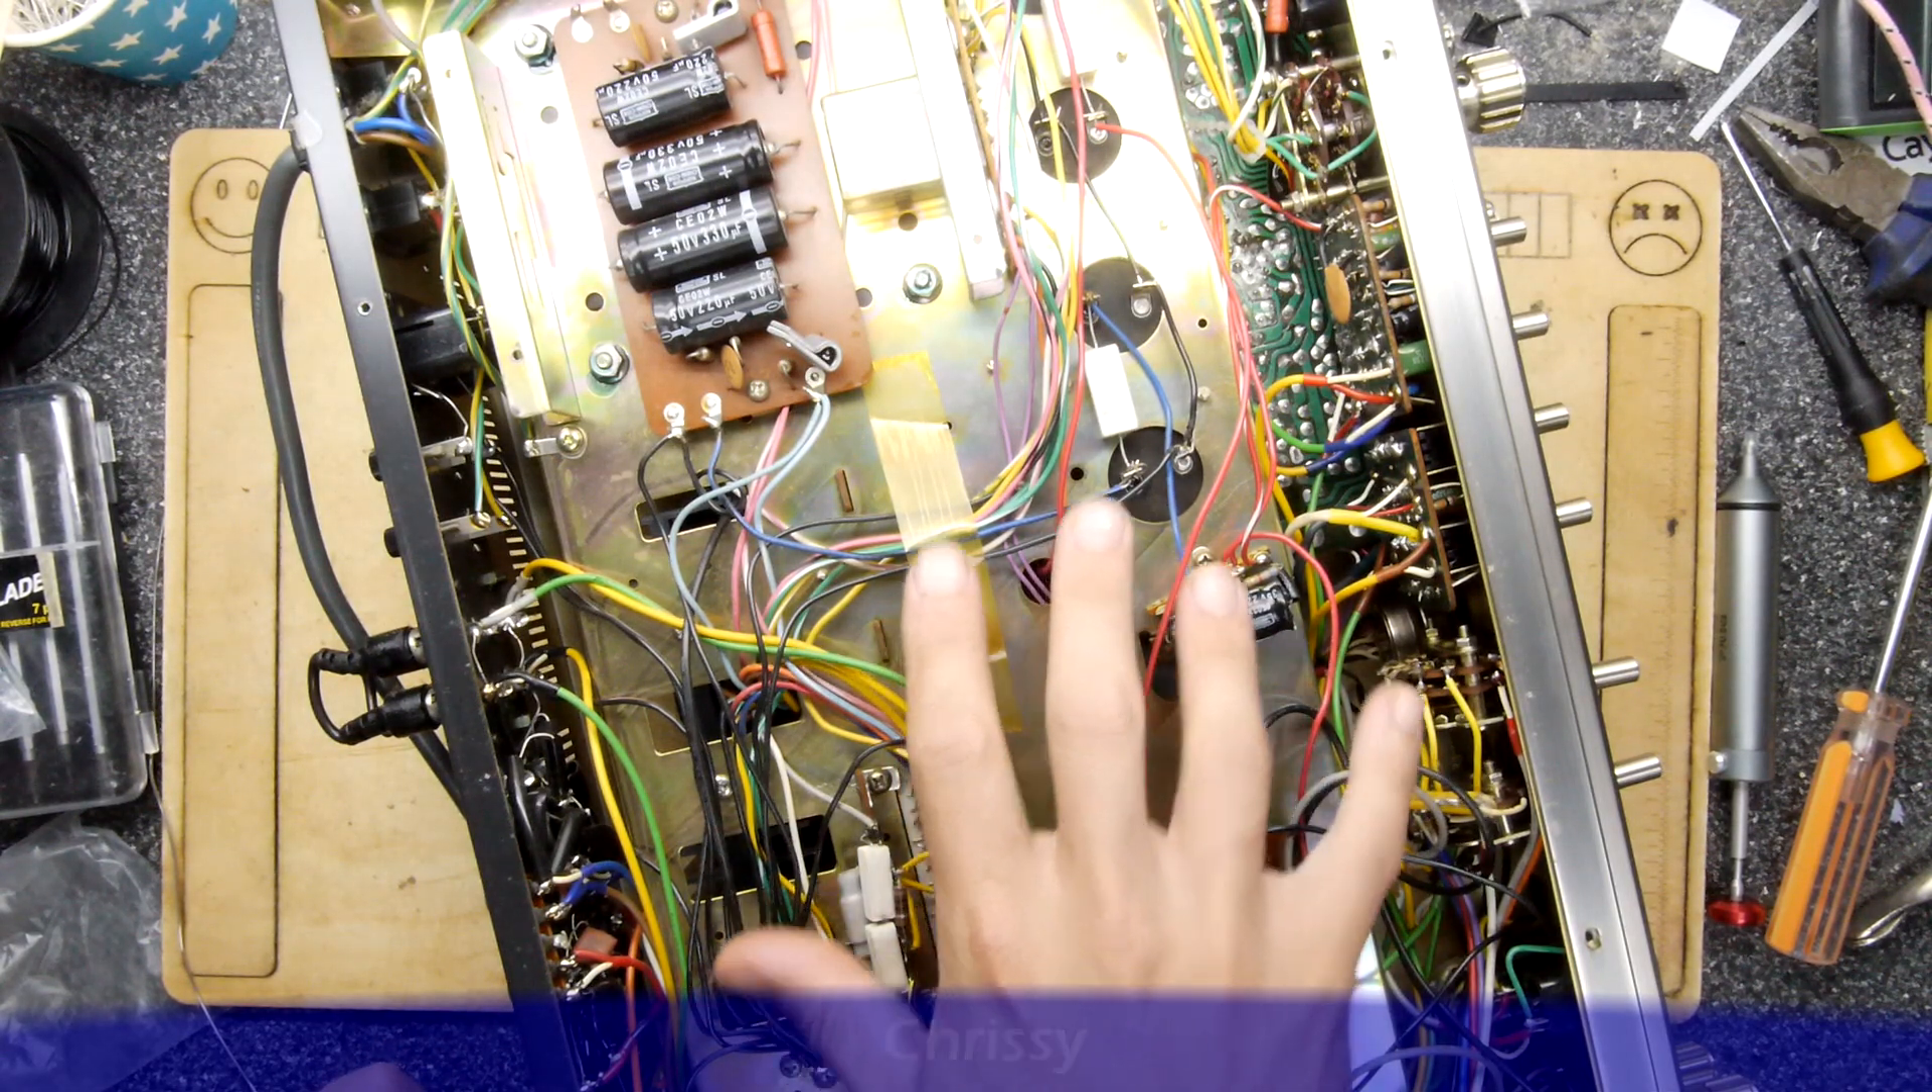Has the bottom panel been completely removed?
Yes.